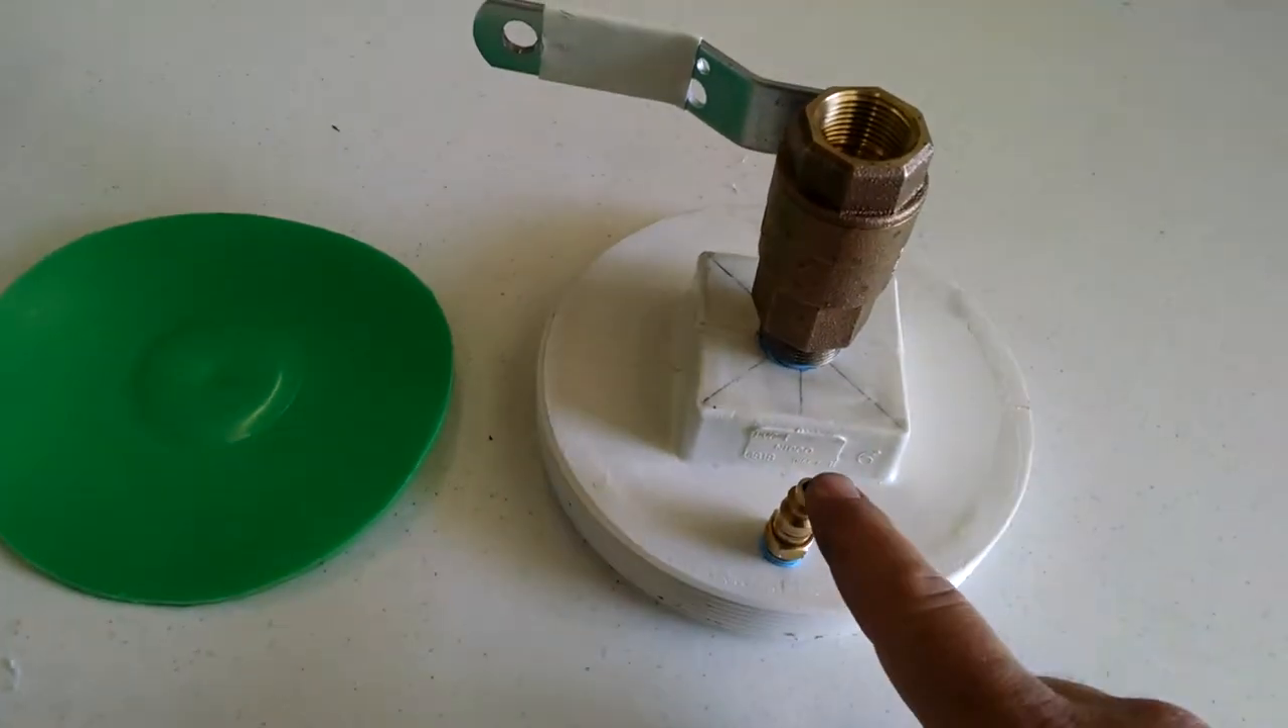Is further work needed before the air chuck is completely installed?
No.